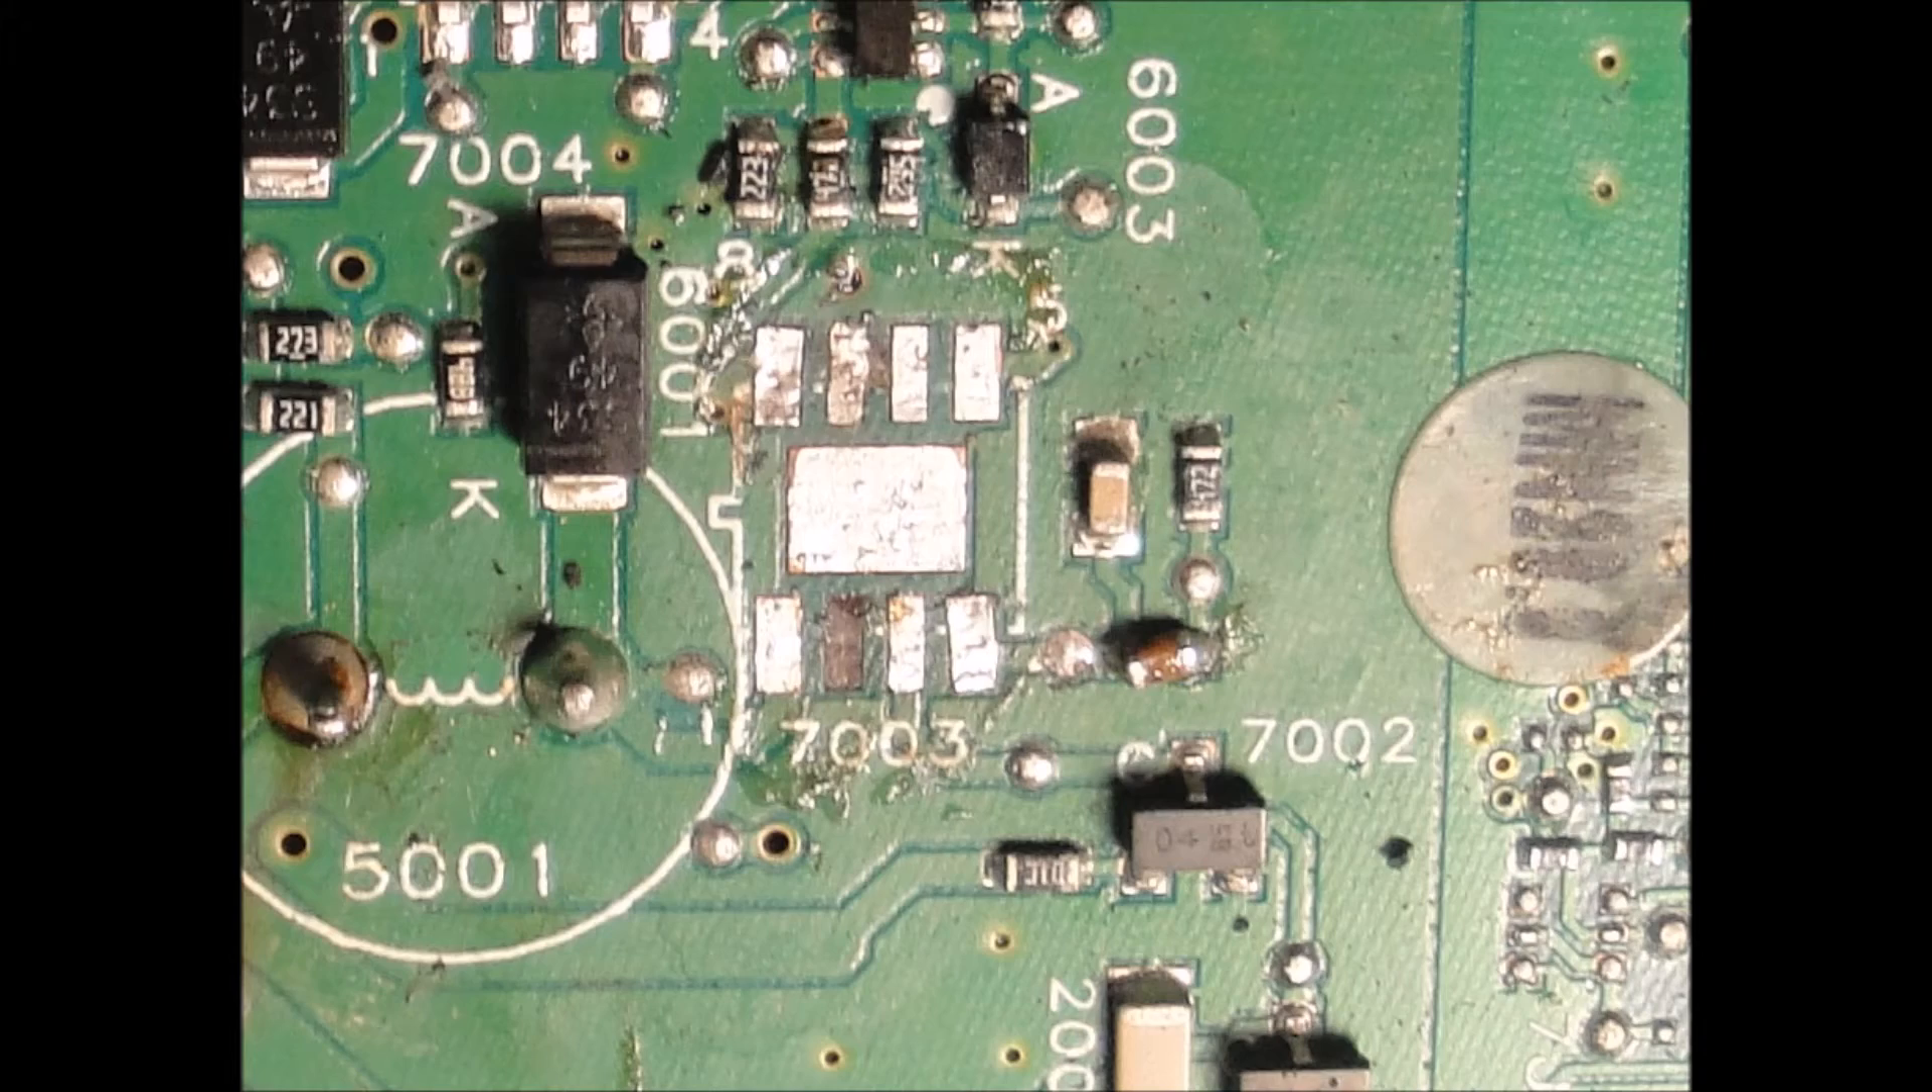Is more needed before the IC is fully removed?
No.